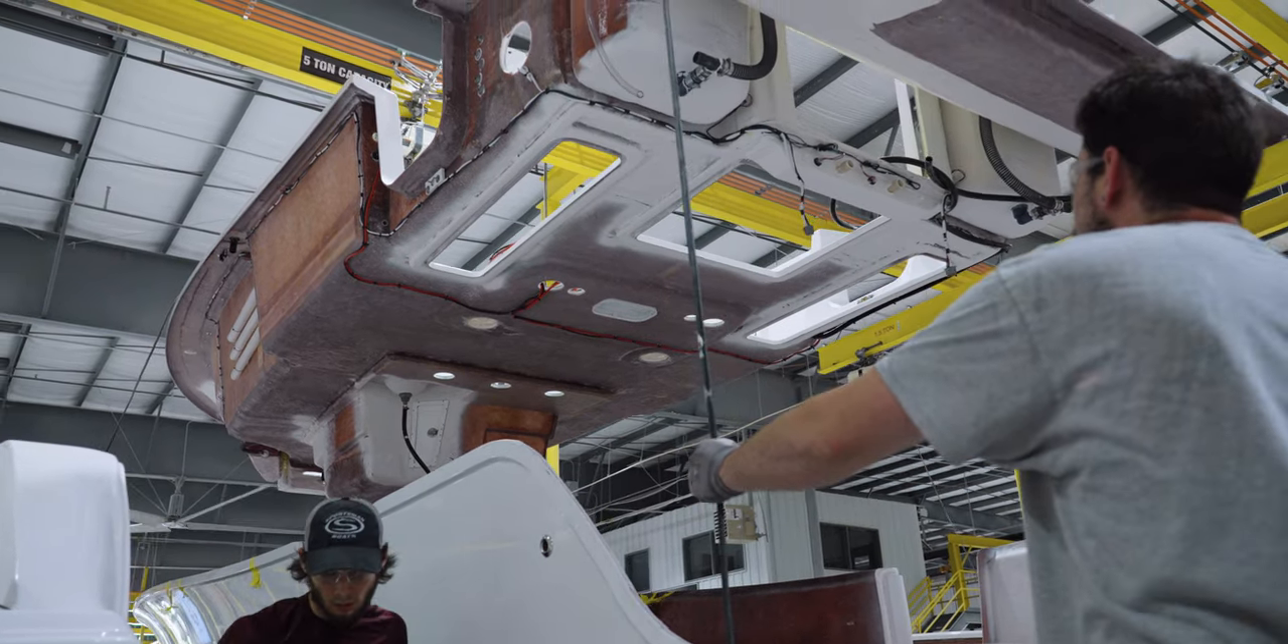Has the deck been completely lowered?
No.